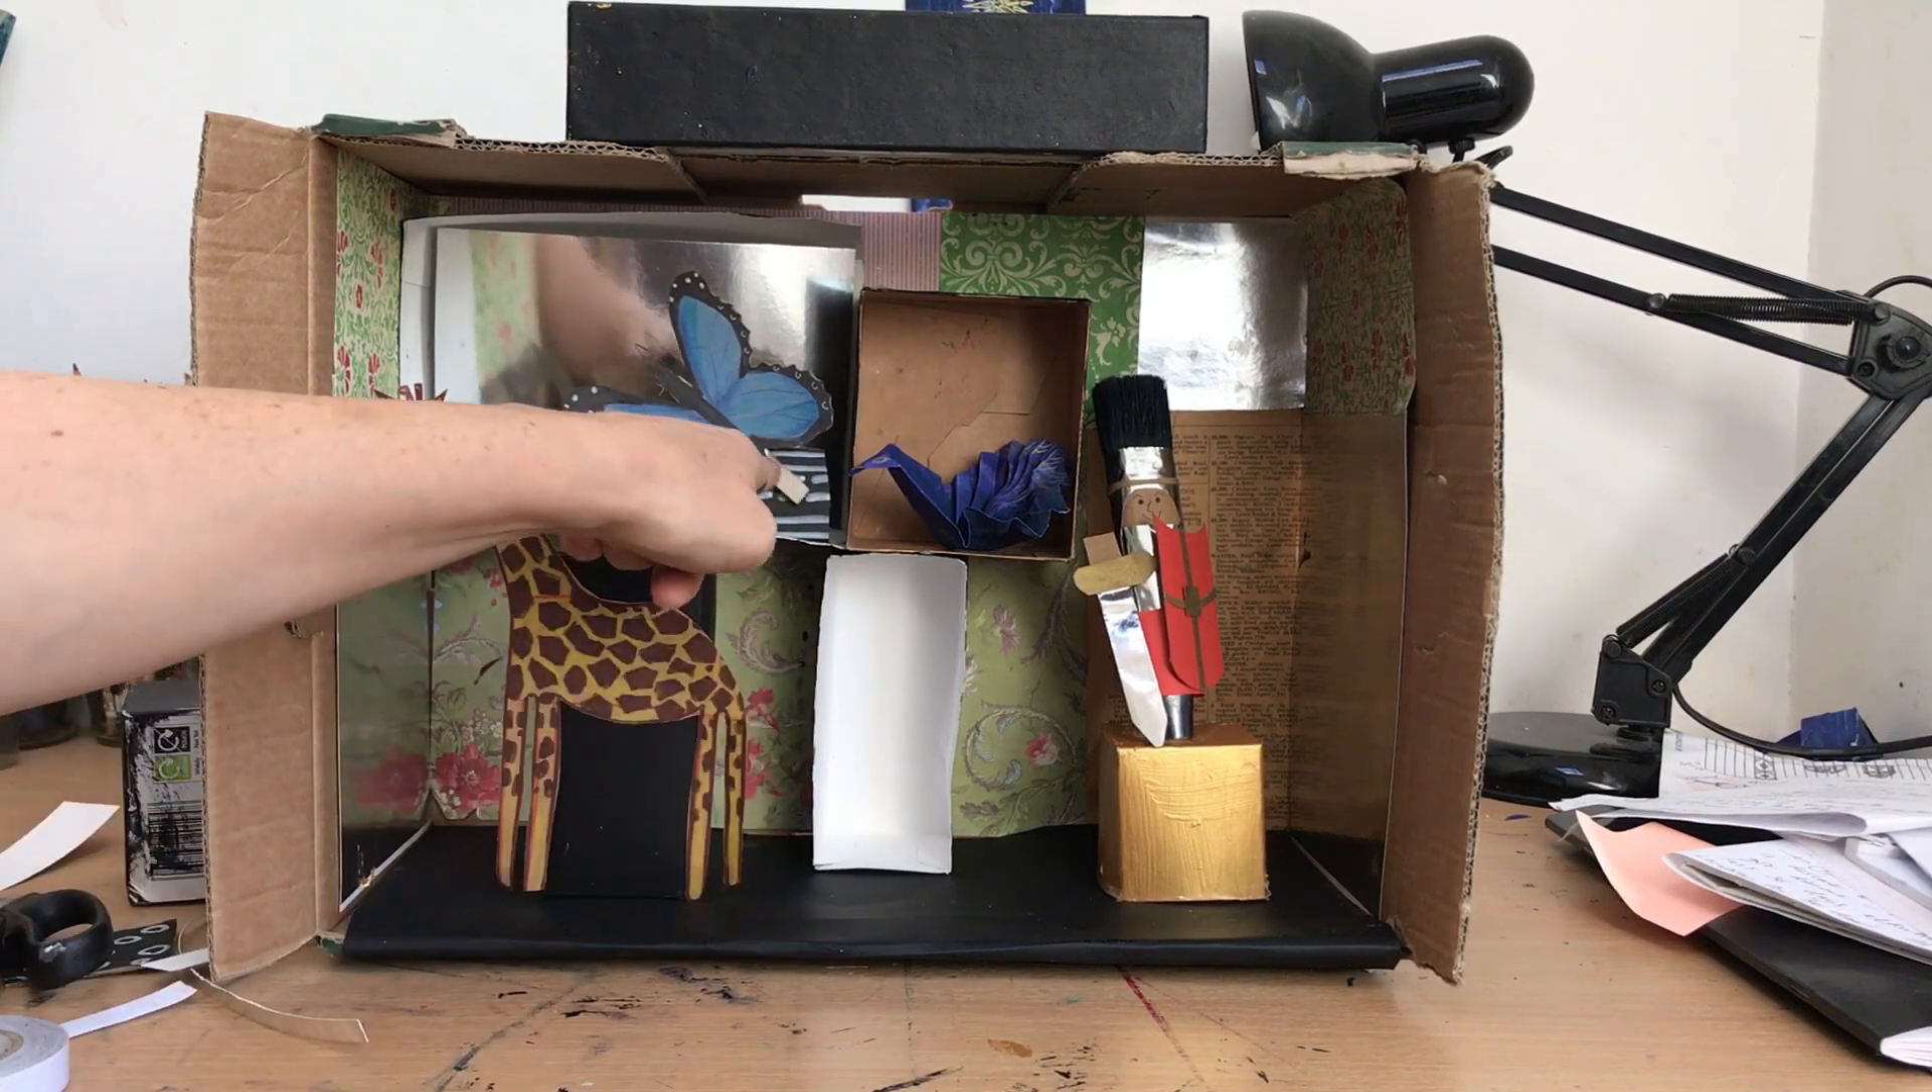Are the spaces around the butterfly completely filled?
No.